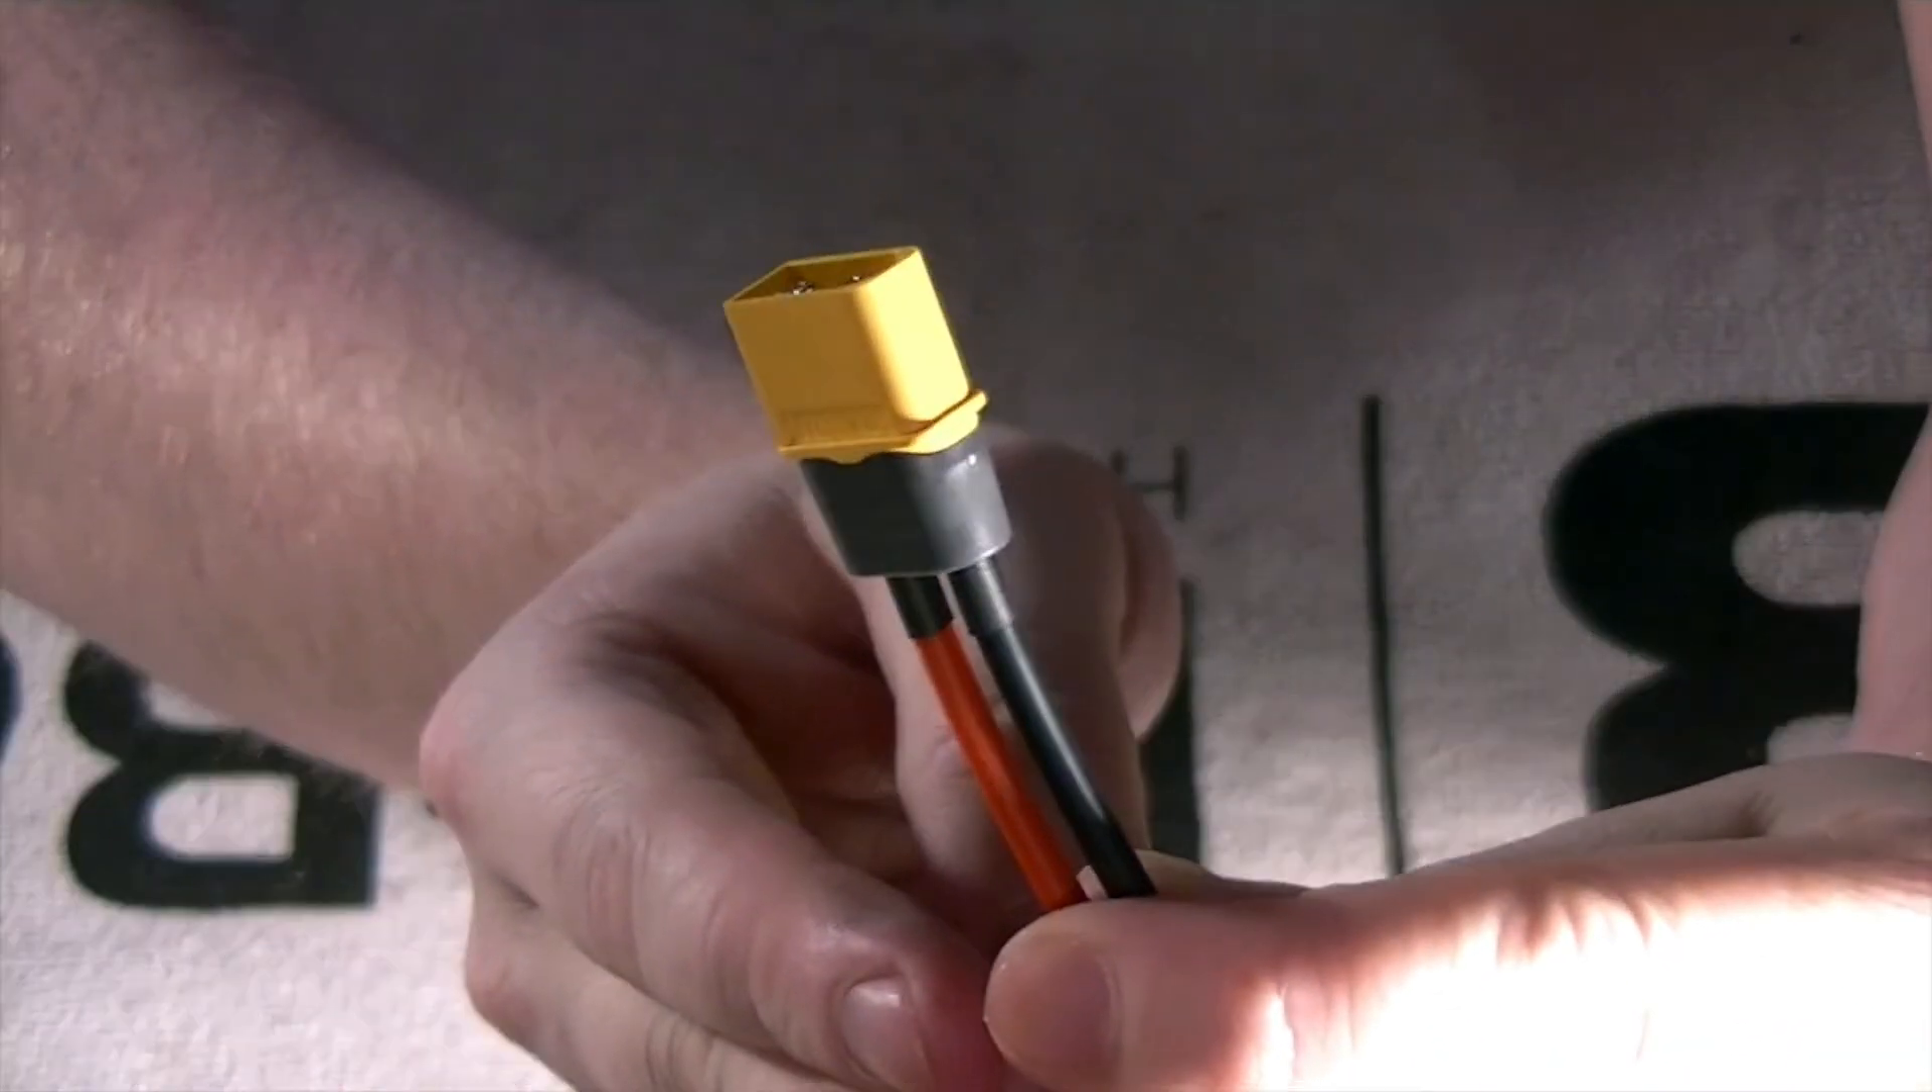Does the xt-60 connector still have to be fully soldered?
No.